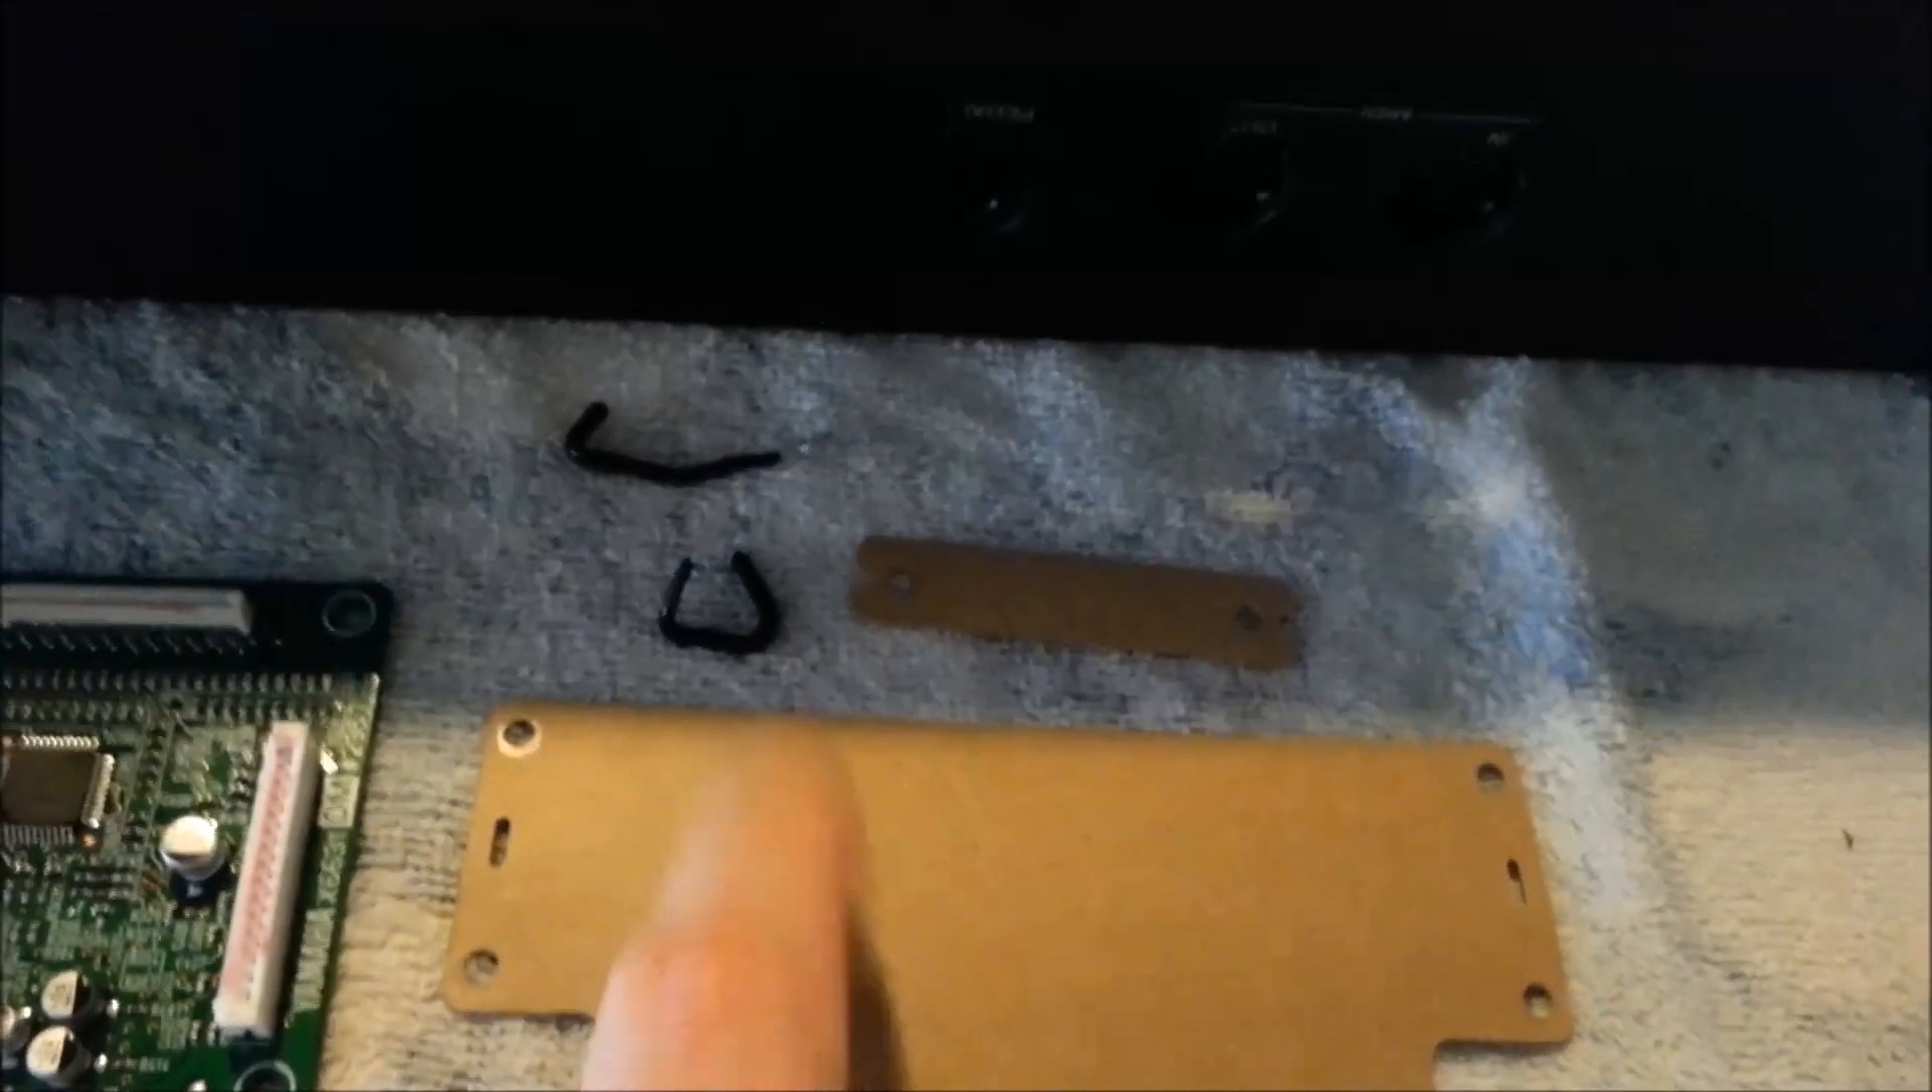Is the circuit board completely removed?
Yes.